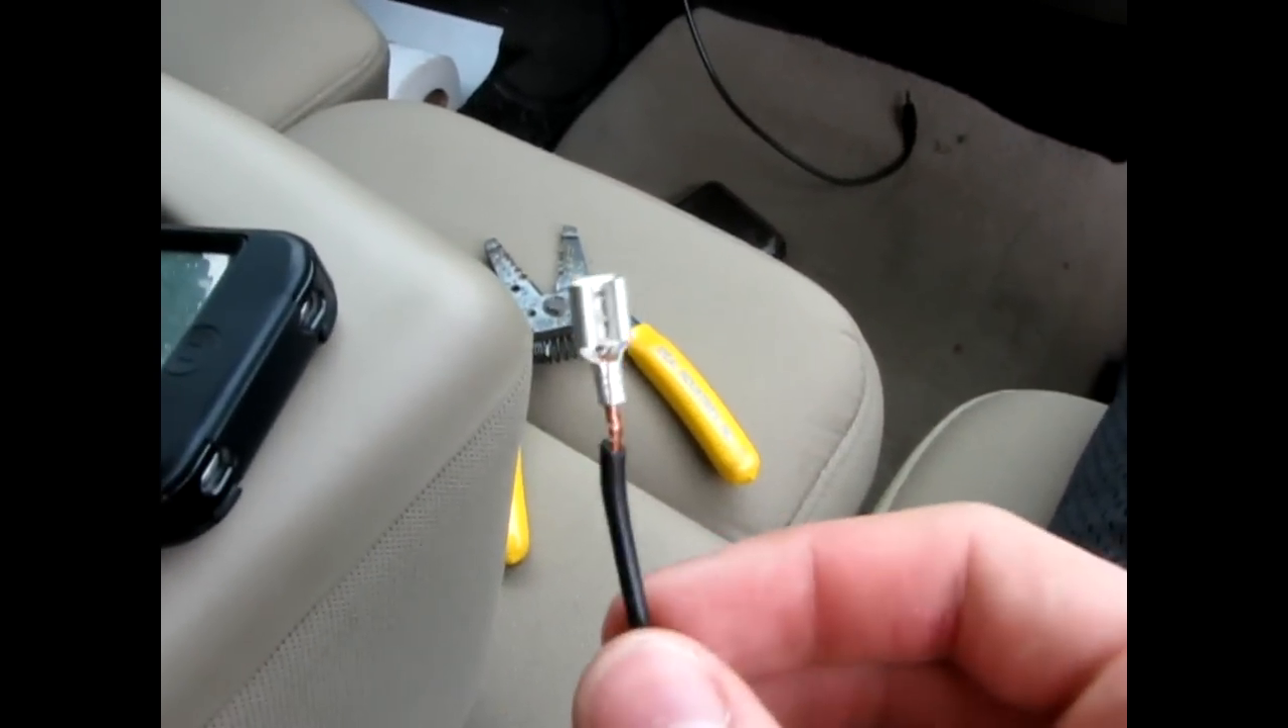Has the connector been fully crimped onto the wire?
Yes.